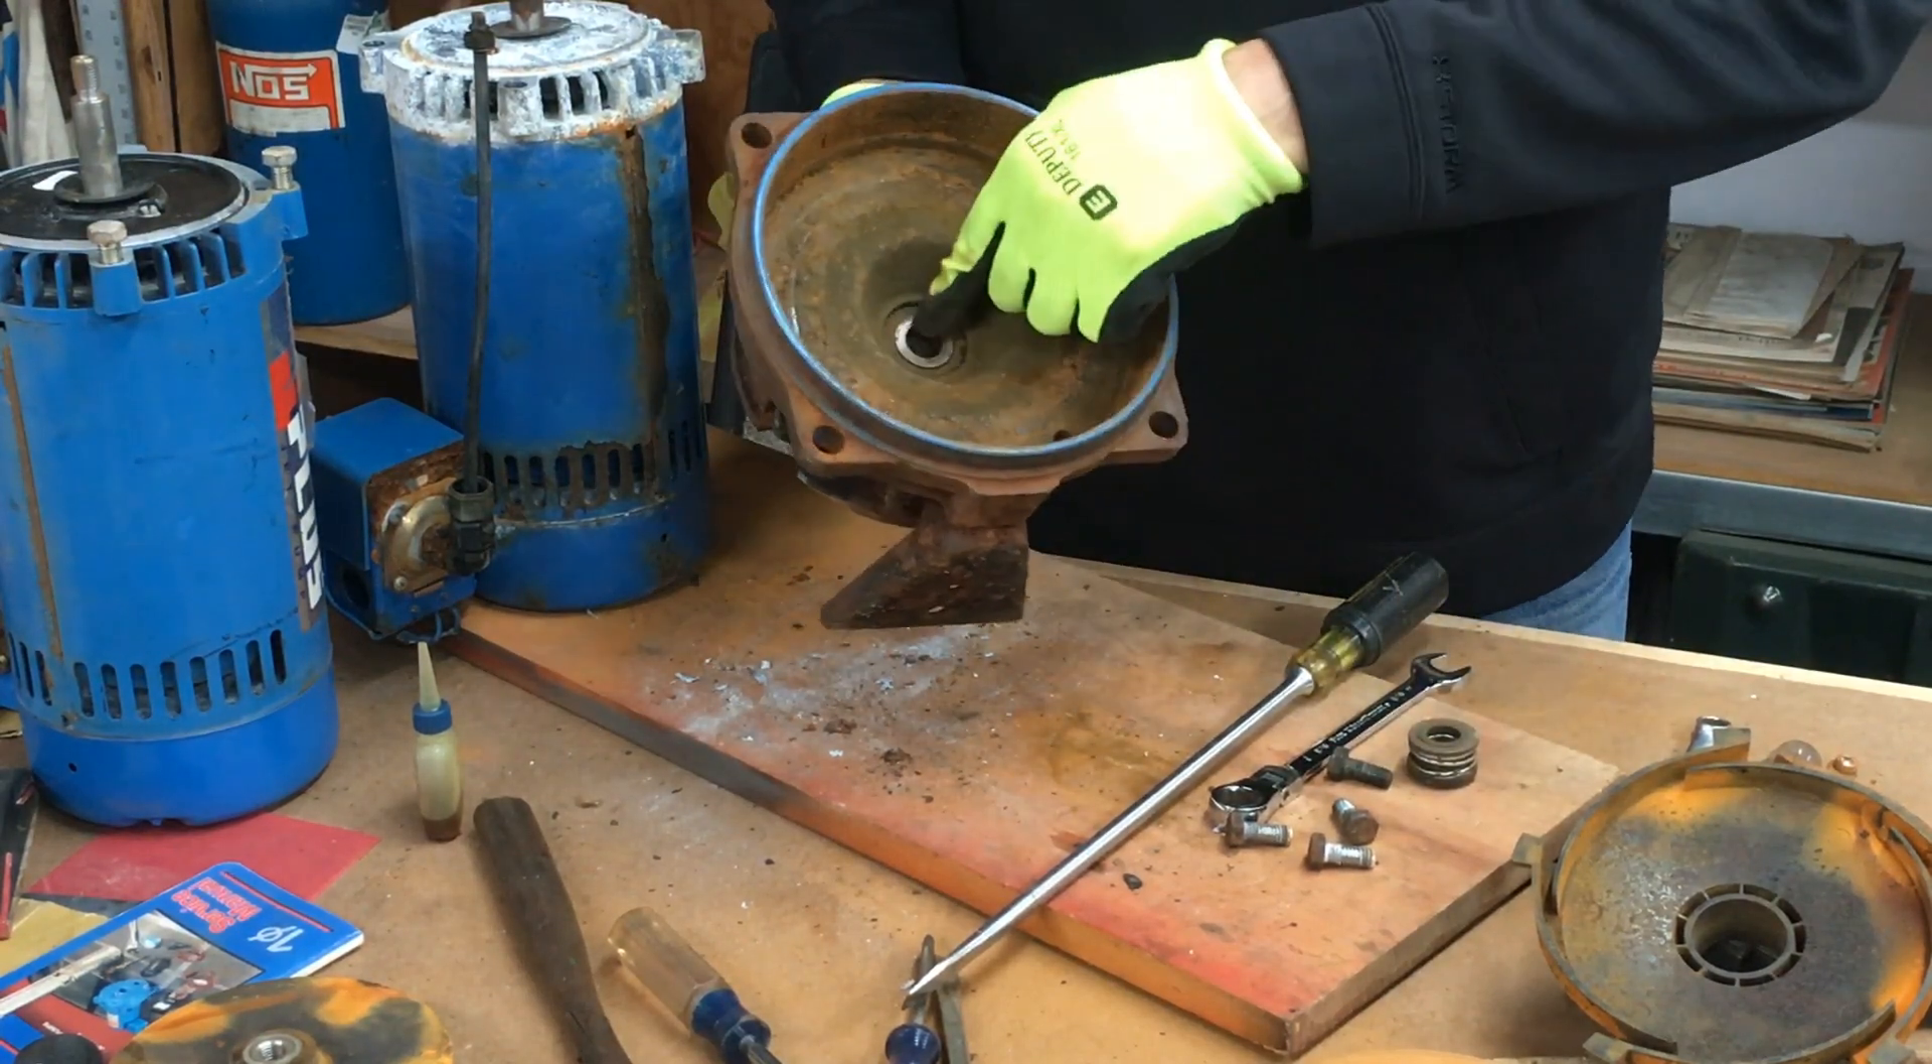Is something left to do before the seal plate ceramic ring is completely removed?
Yes.